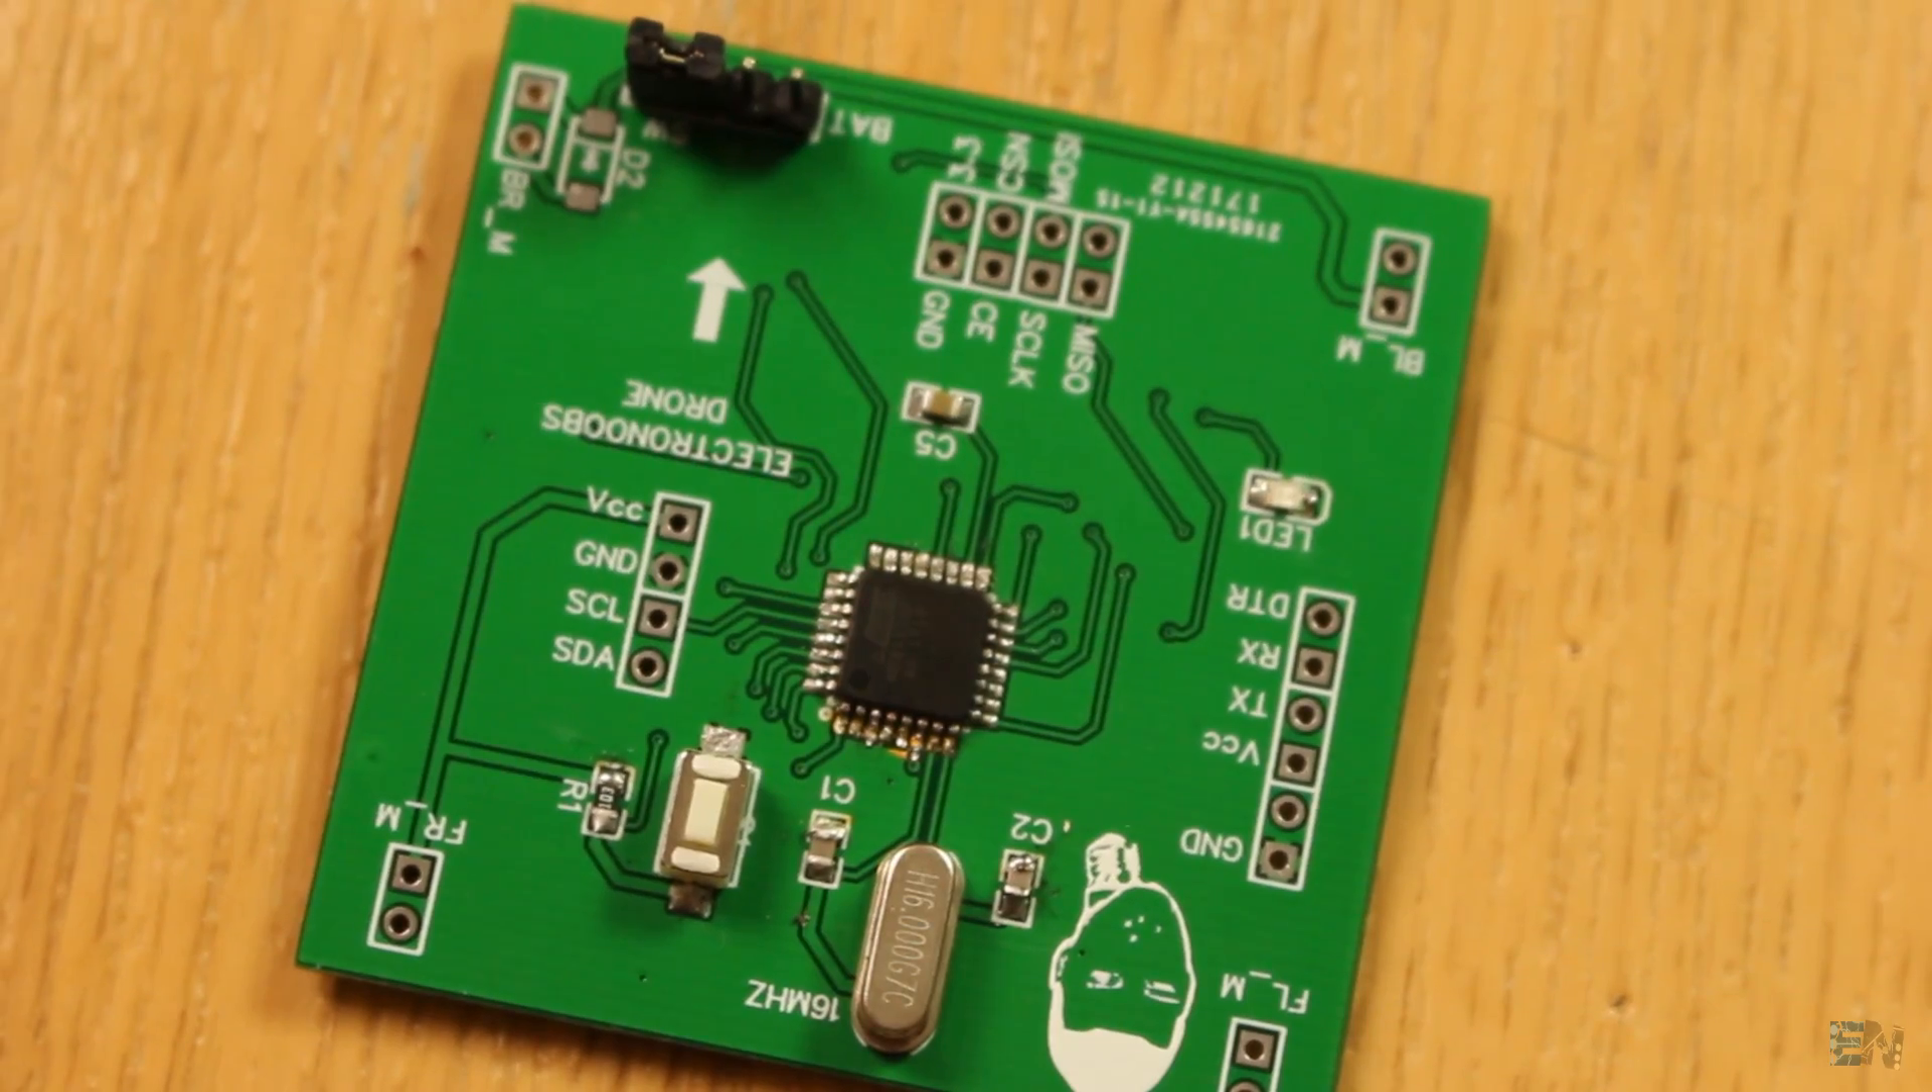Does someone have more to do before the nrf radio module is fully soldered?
Yes.